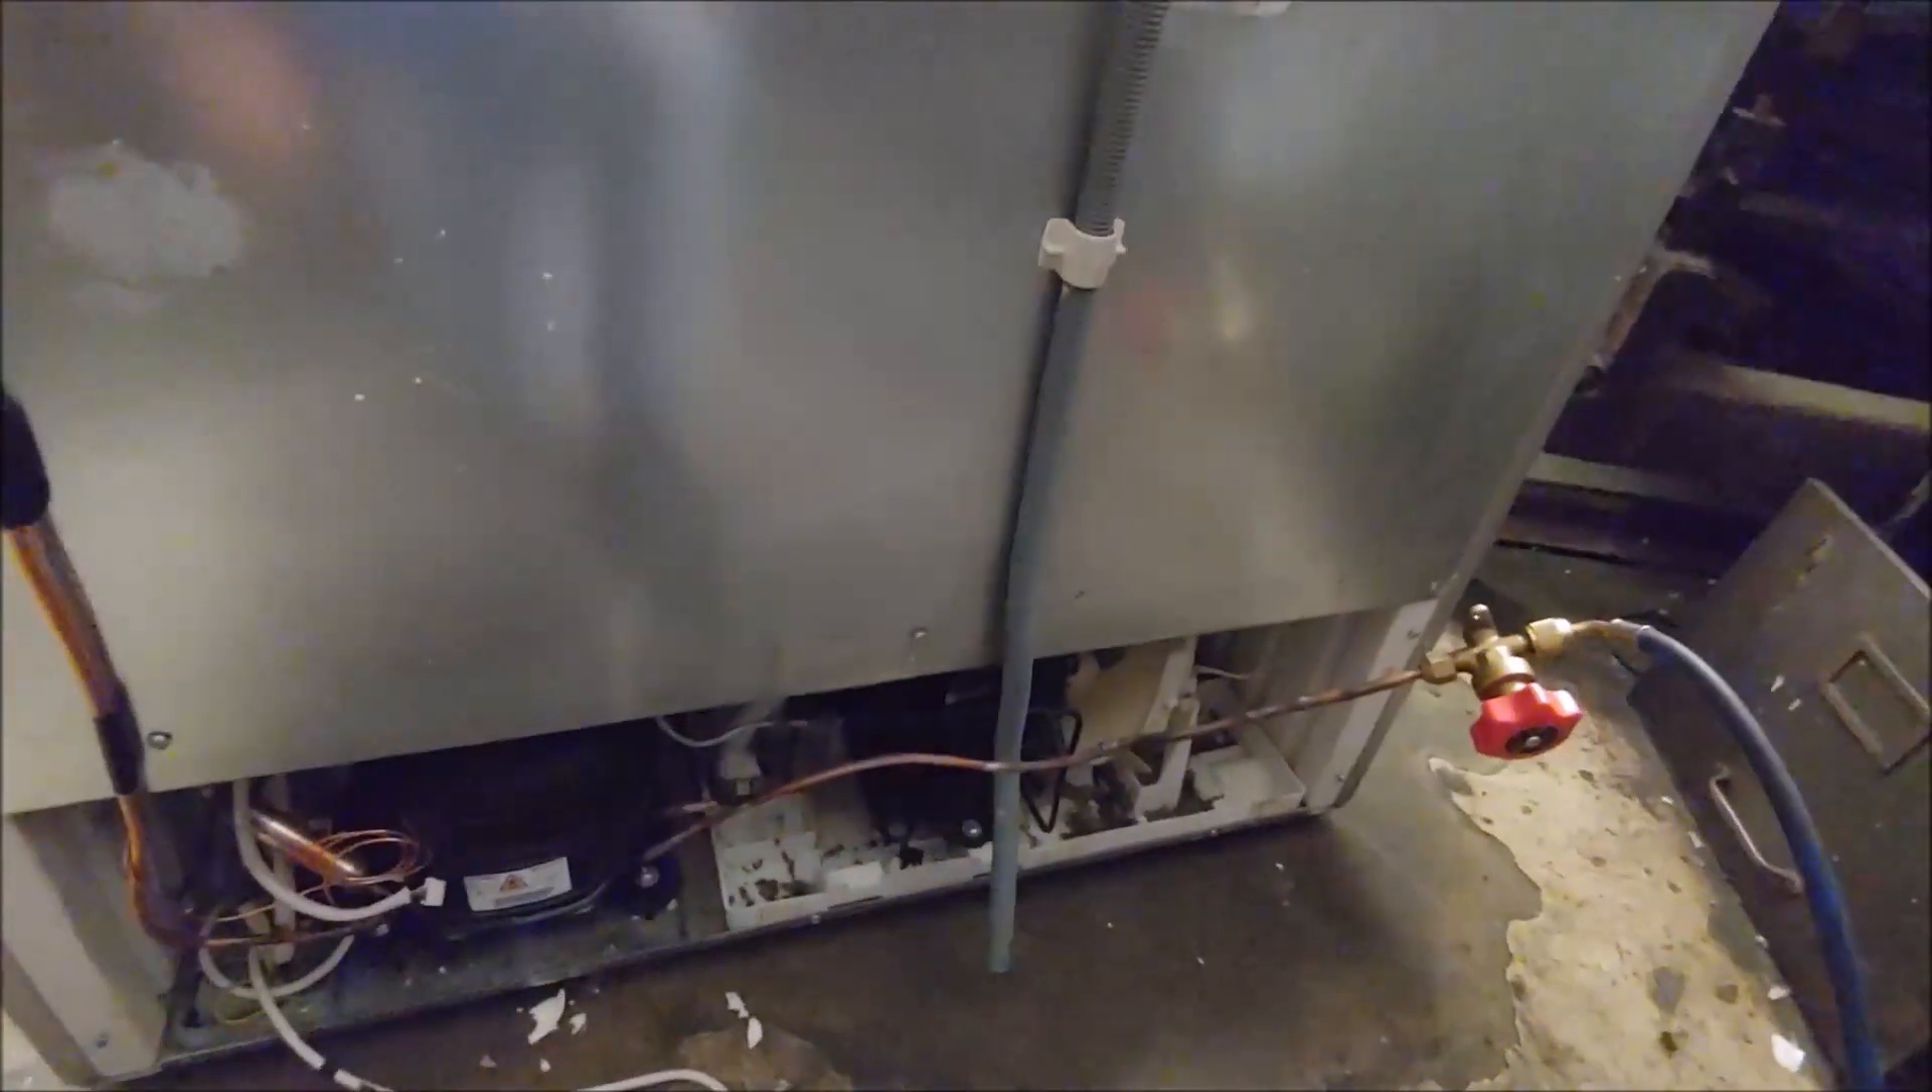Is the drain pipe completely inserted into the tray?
No.